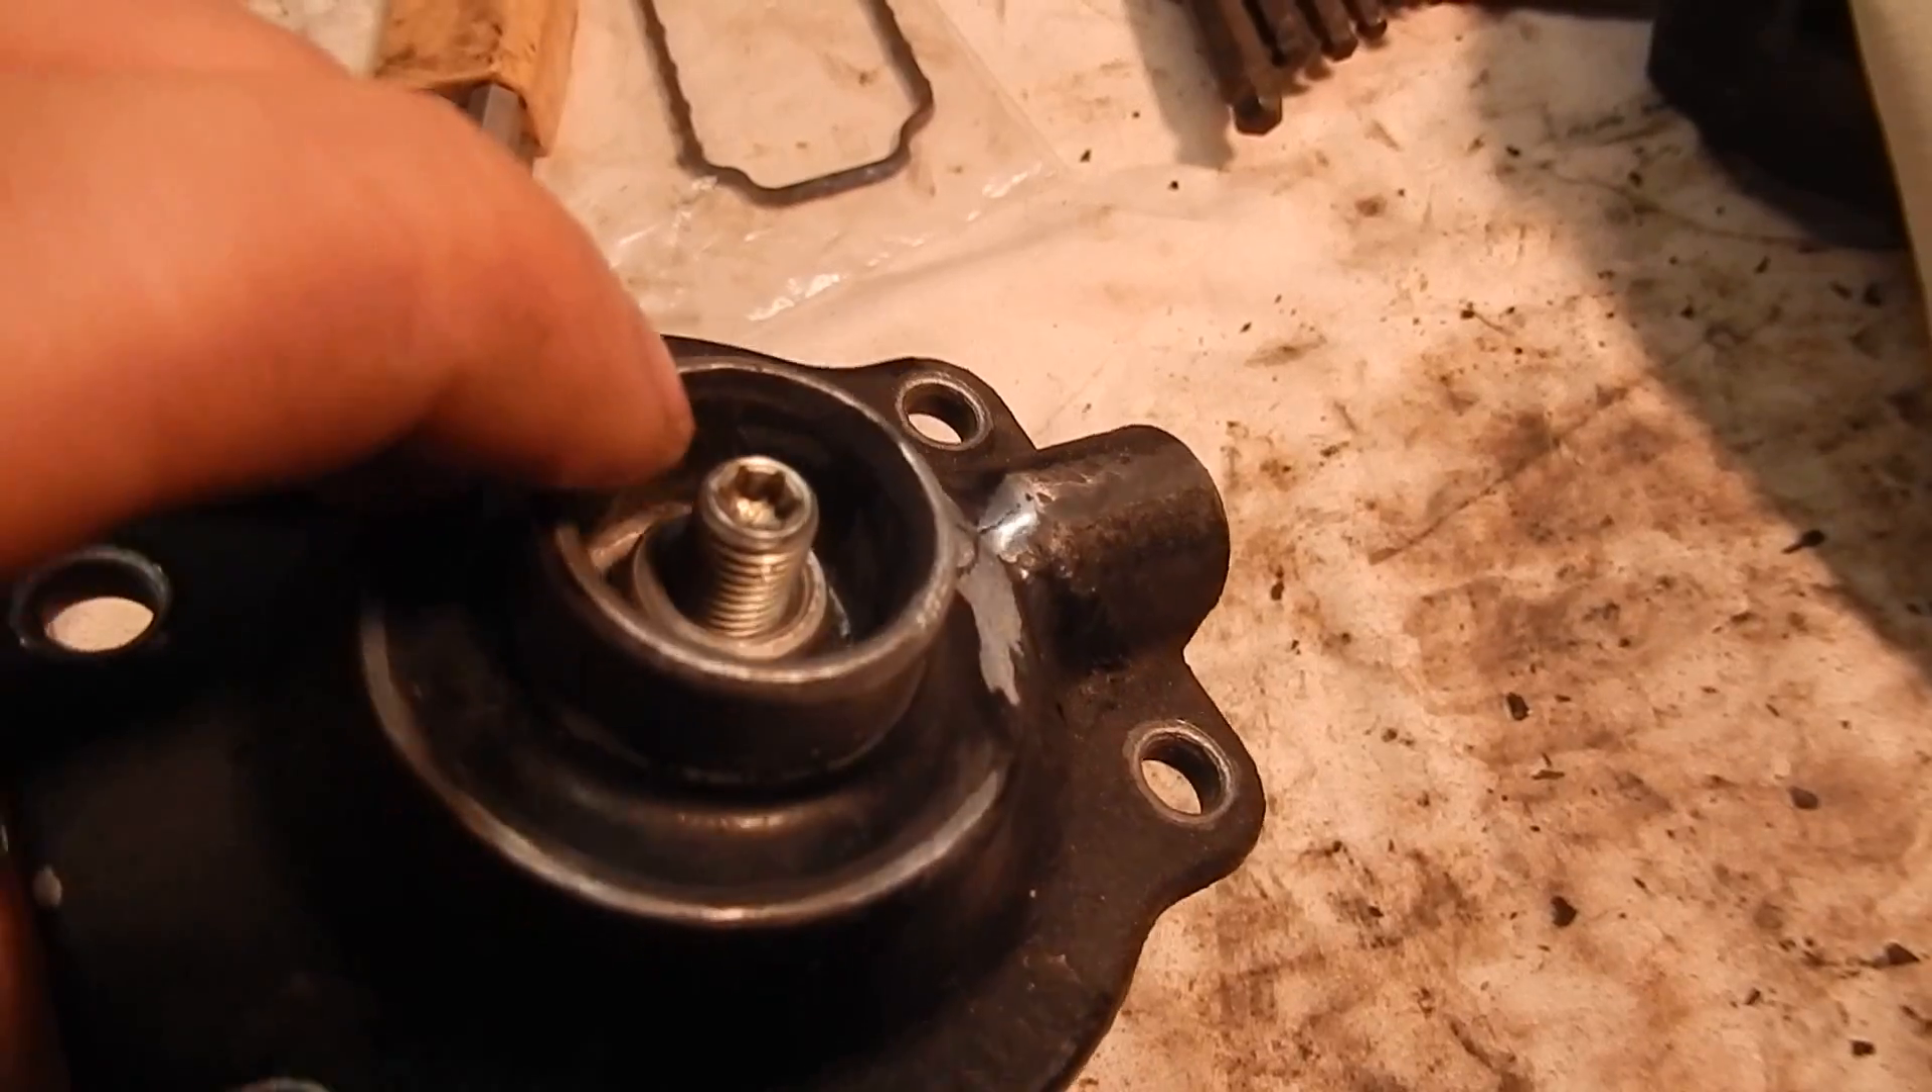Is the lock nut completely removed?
Yes.